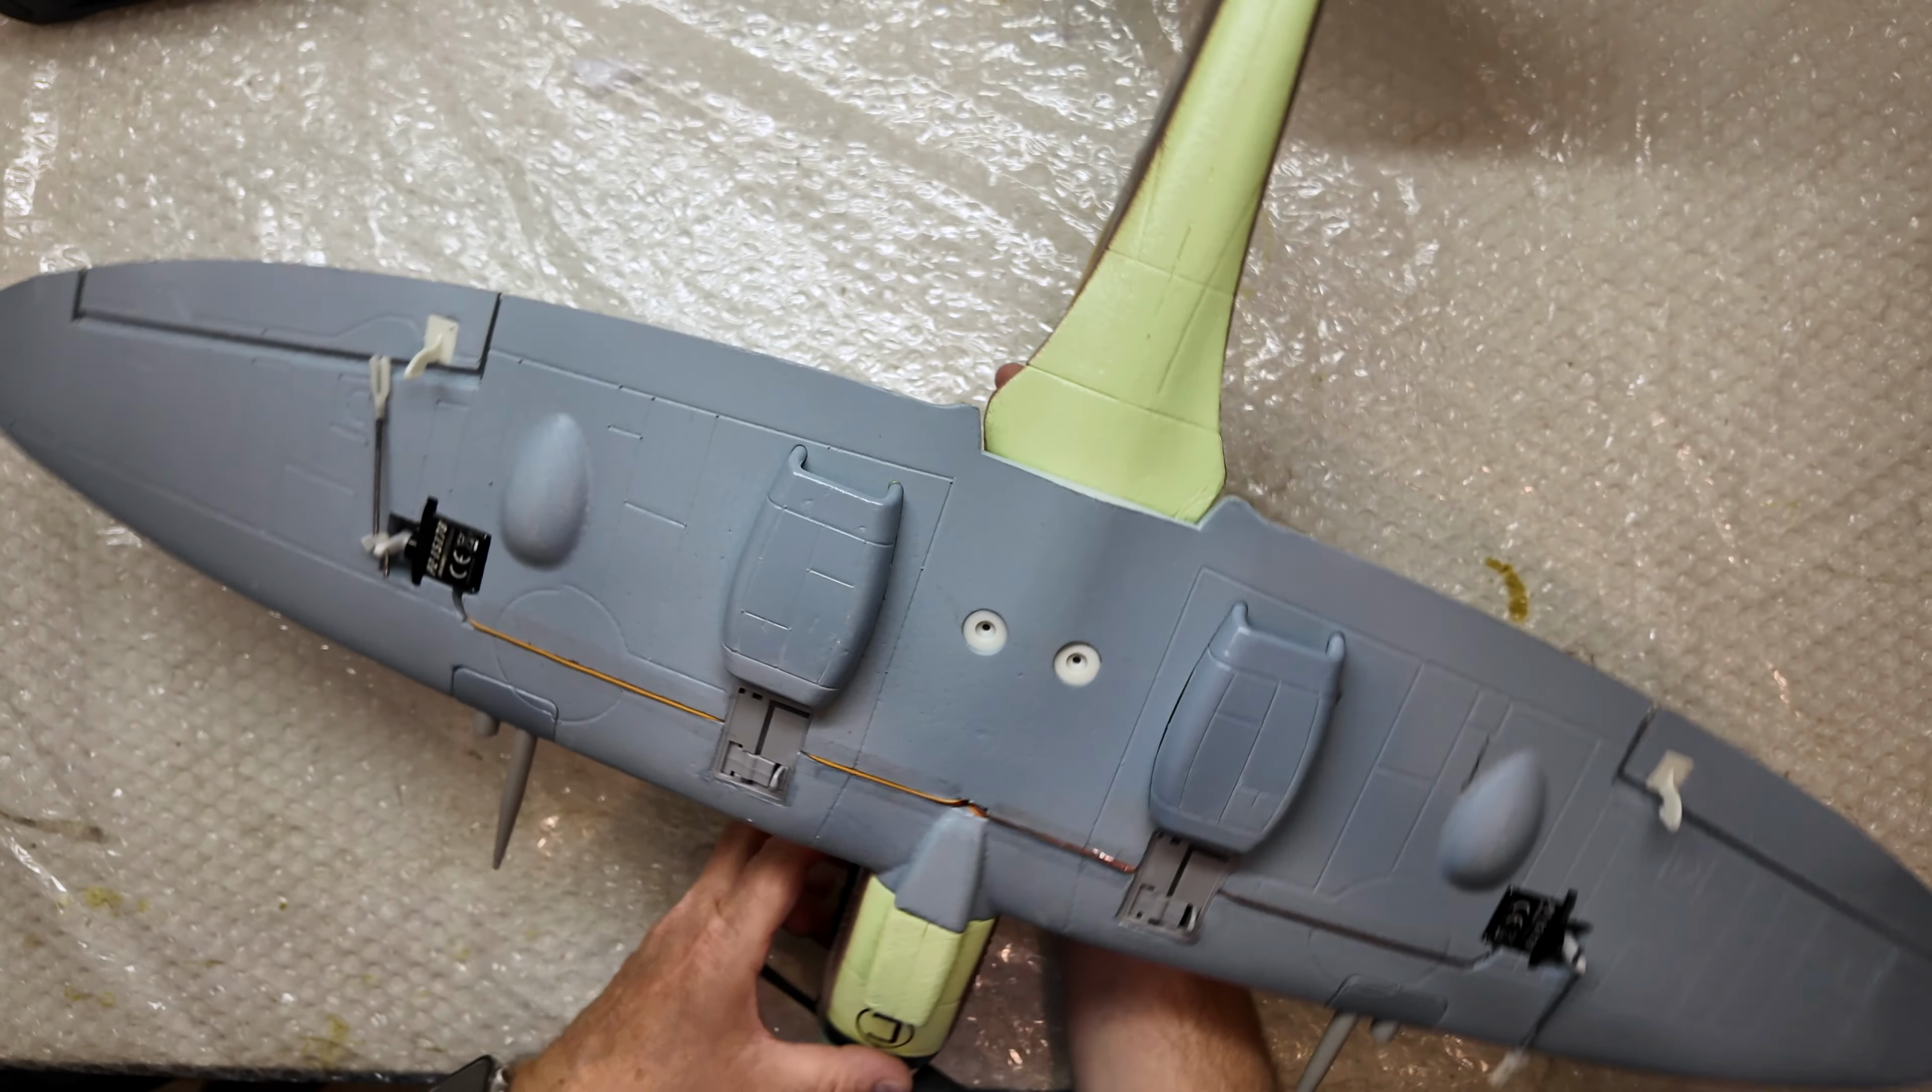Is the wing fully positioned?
Yes.